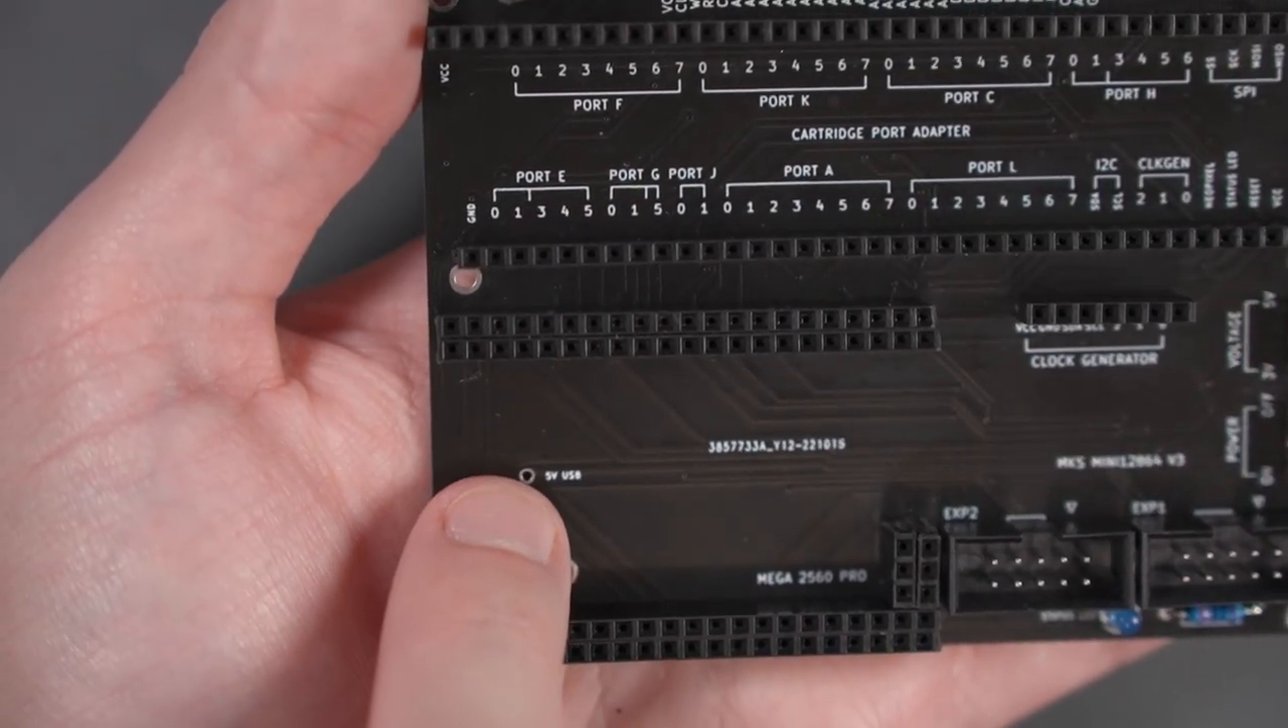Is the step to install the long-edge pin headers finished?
Yes.